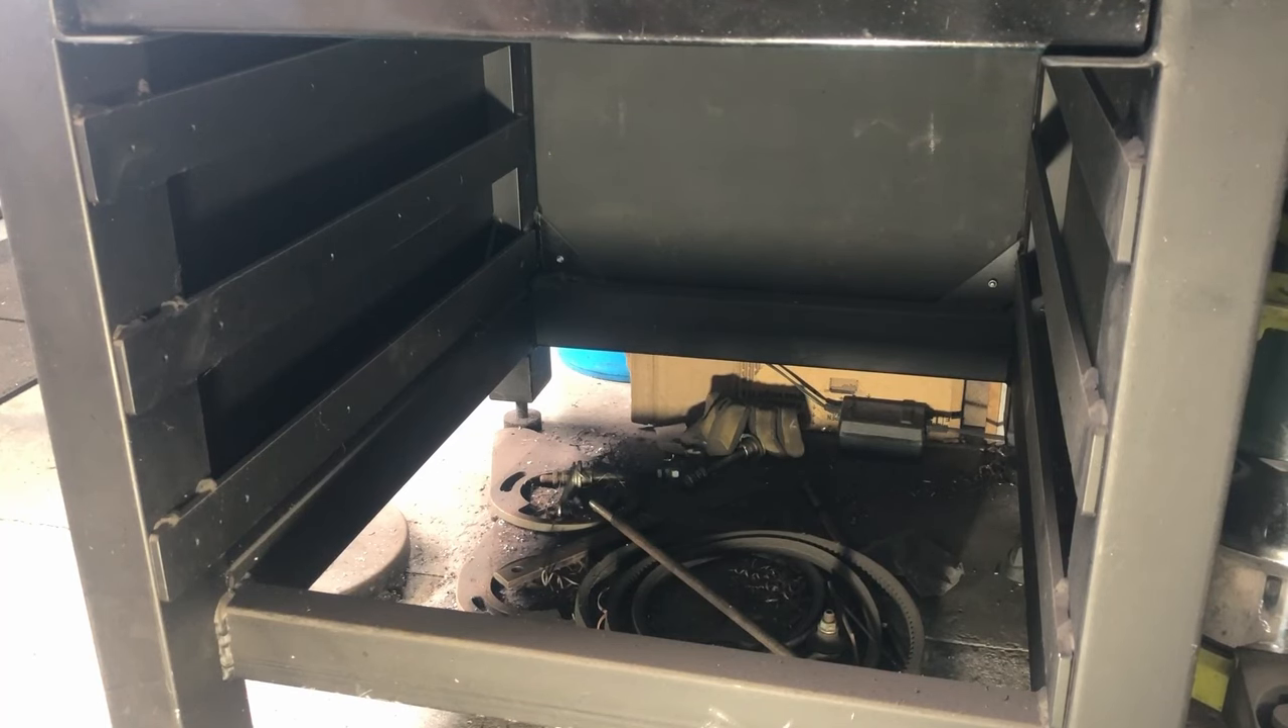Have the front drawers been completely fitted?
No.